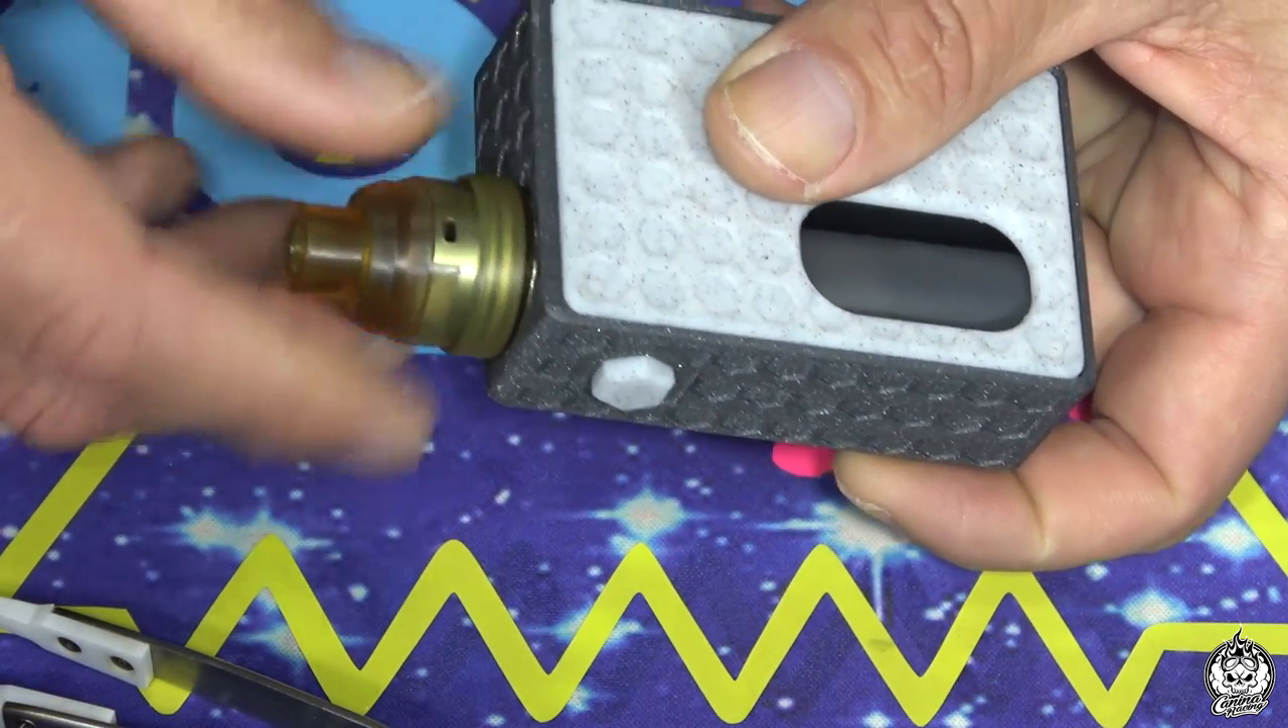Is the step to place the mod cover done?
Yes.